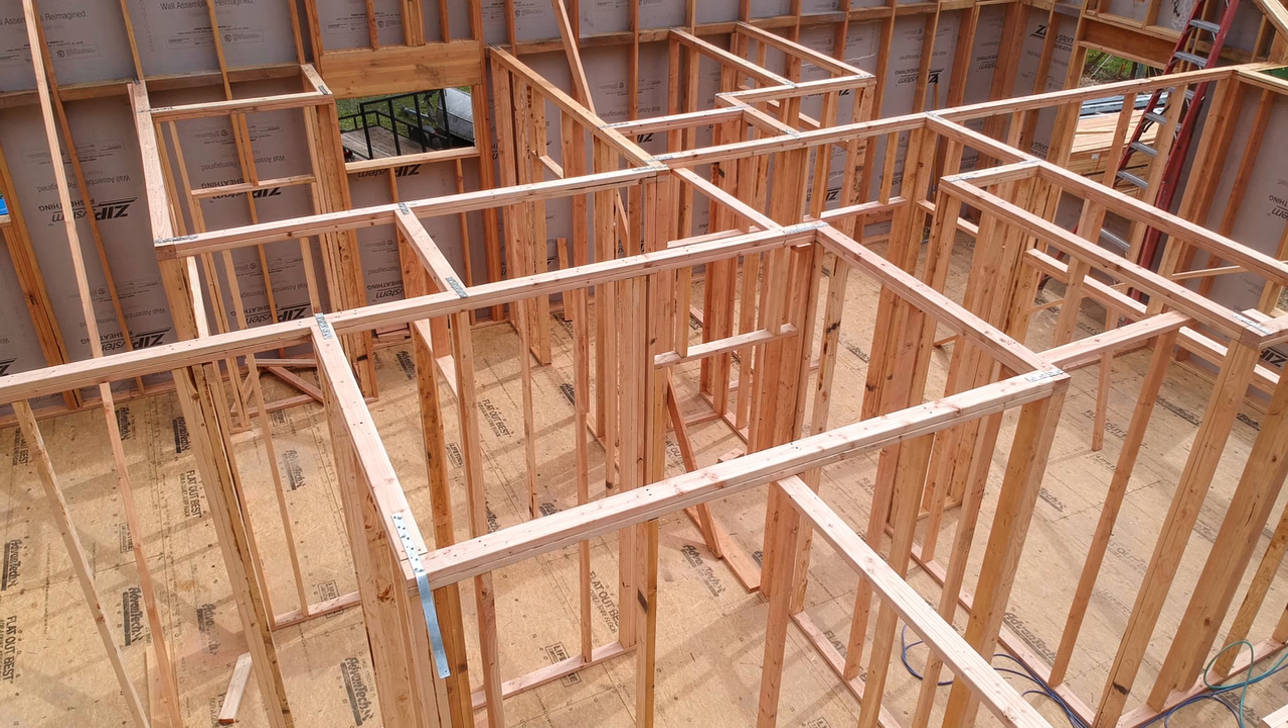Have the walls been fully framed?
Yes.